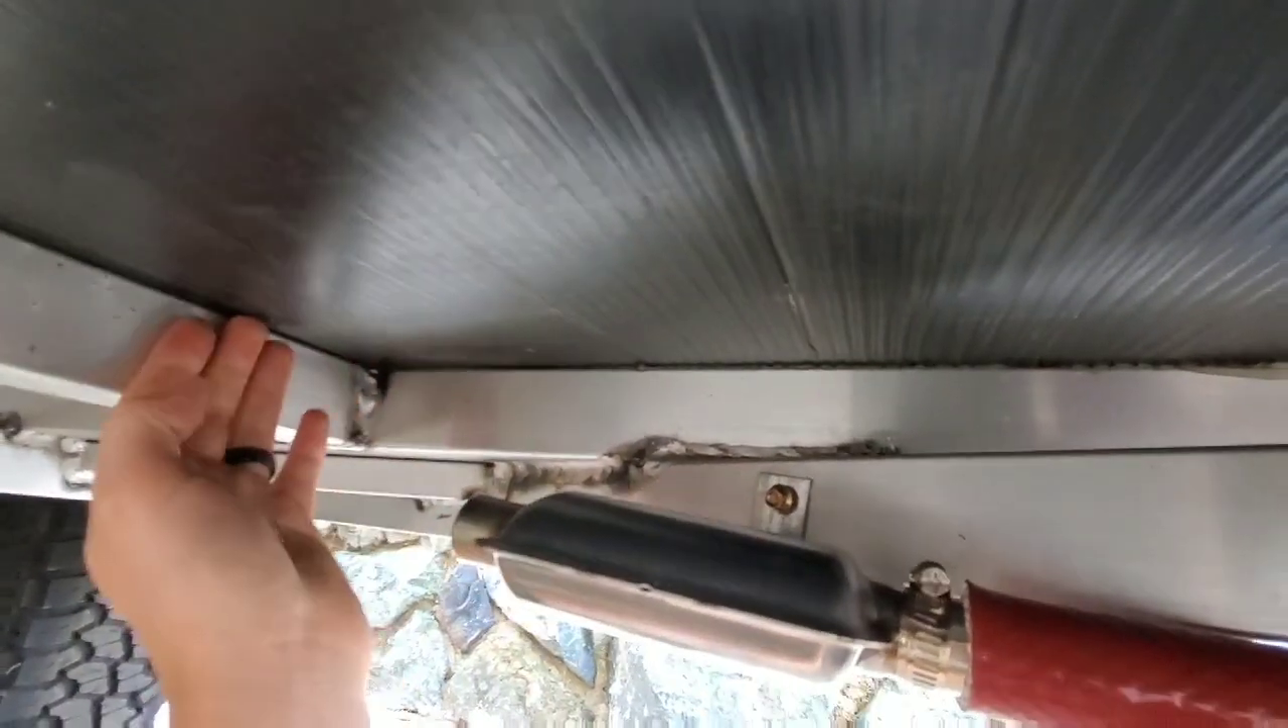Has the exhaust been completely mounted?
Yes.